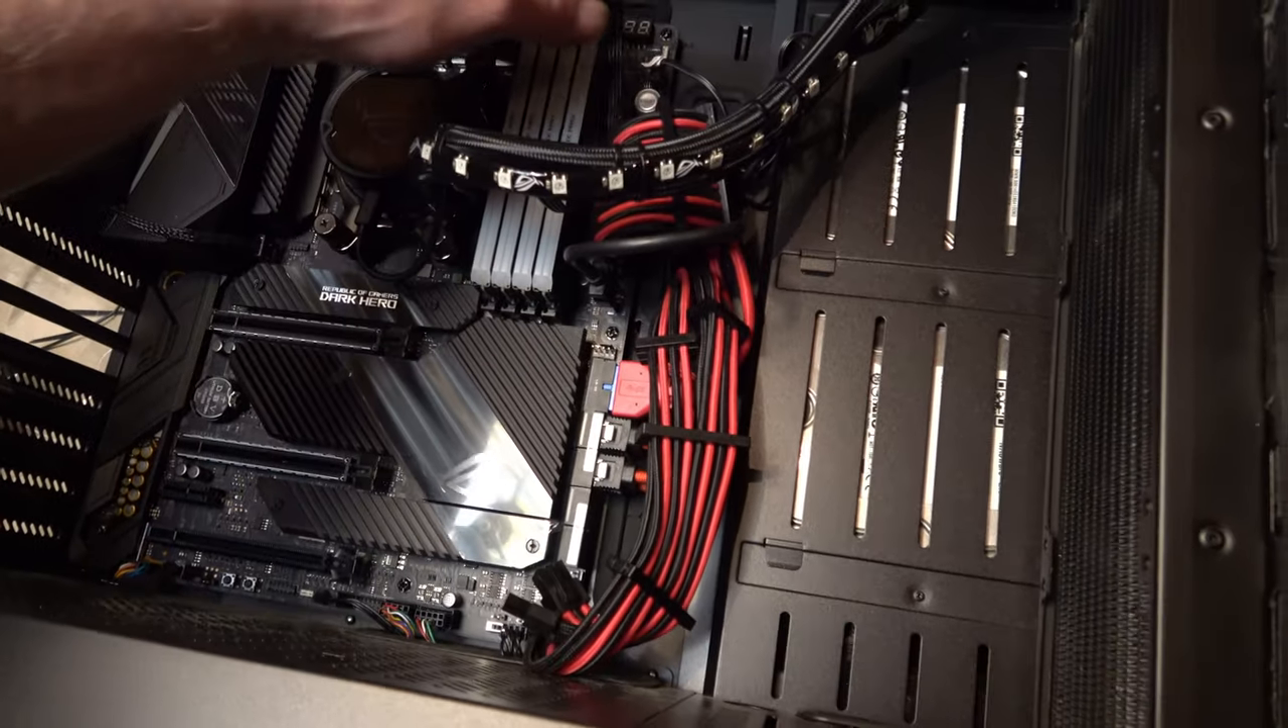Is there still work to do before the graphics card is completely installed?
Yes.